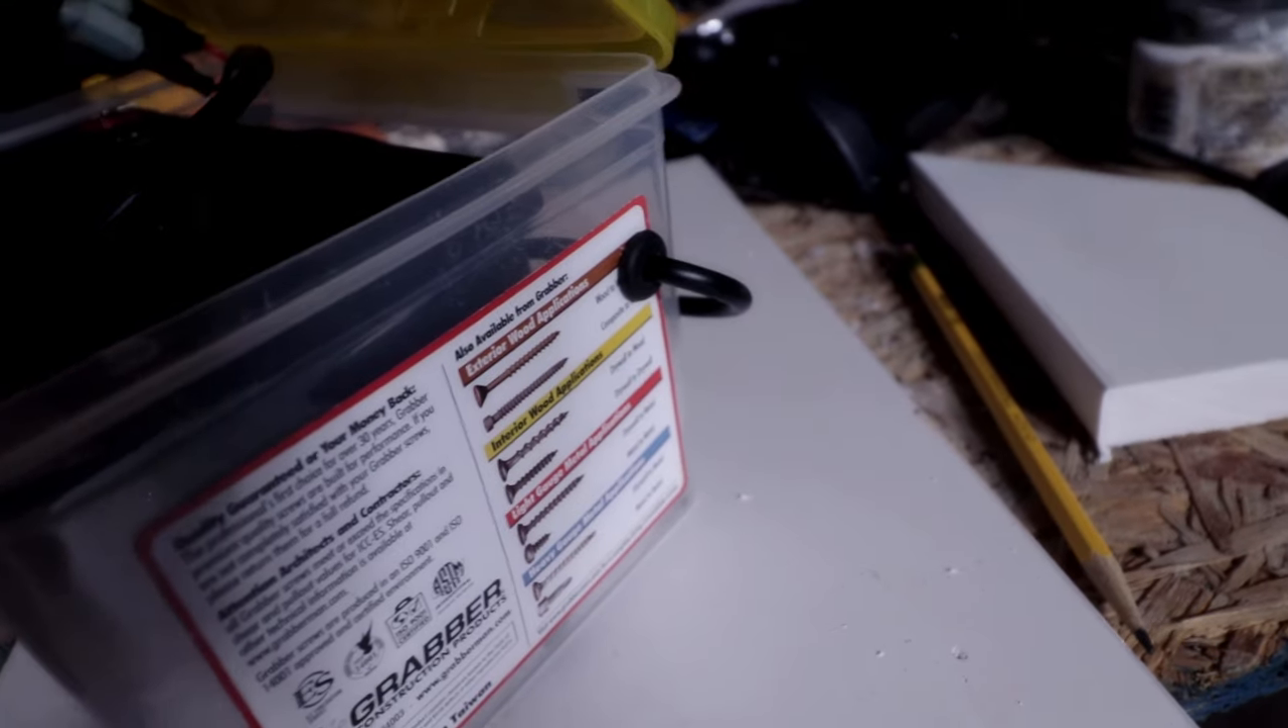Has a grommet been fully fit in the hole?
Yes.